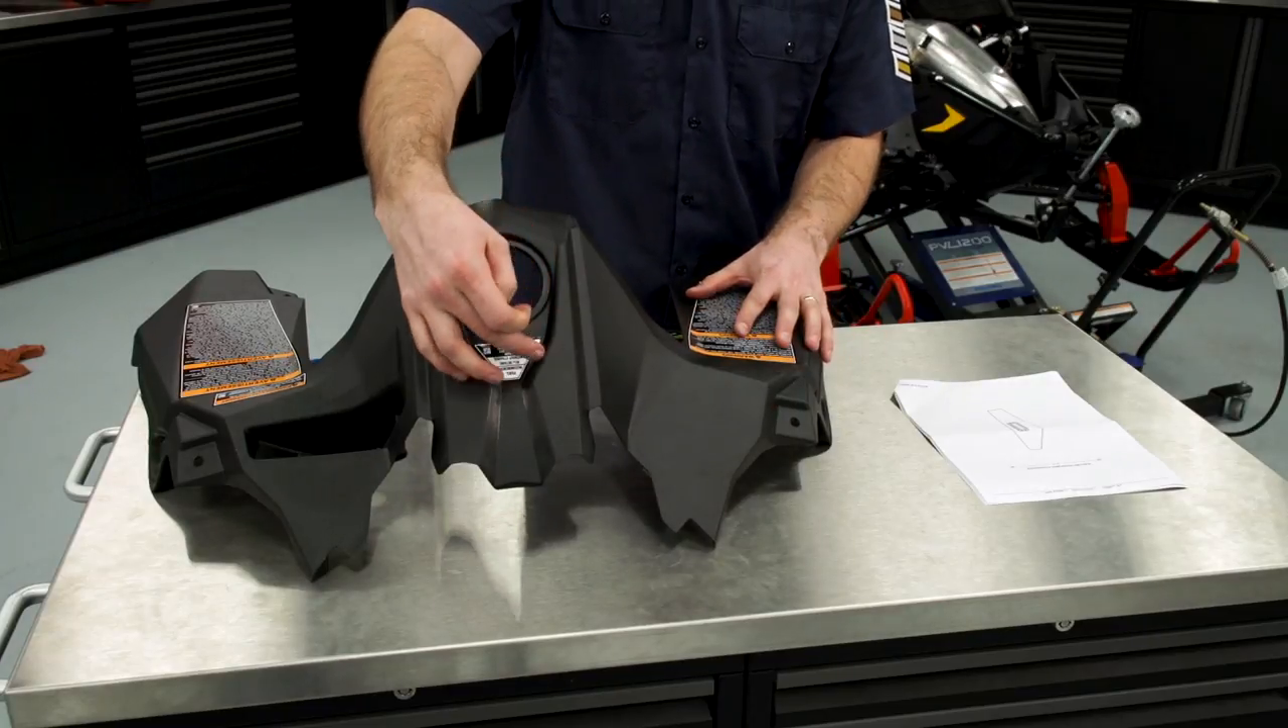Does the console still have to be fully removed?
No.